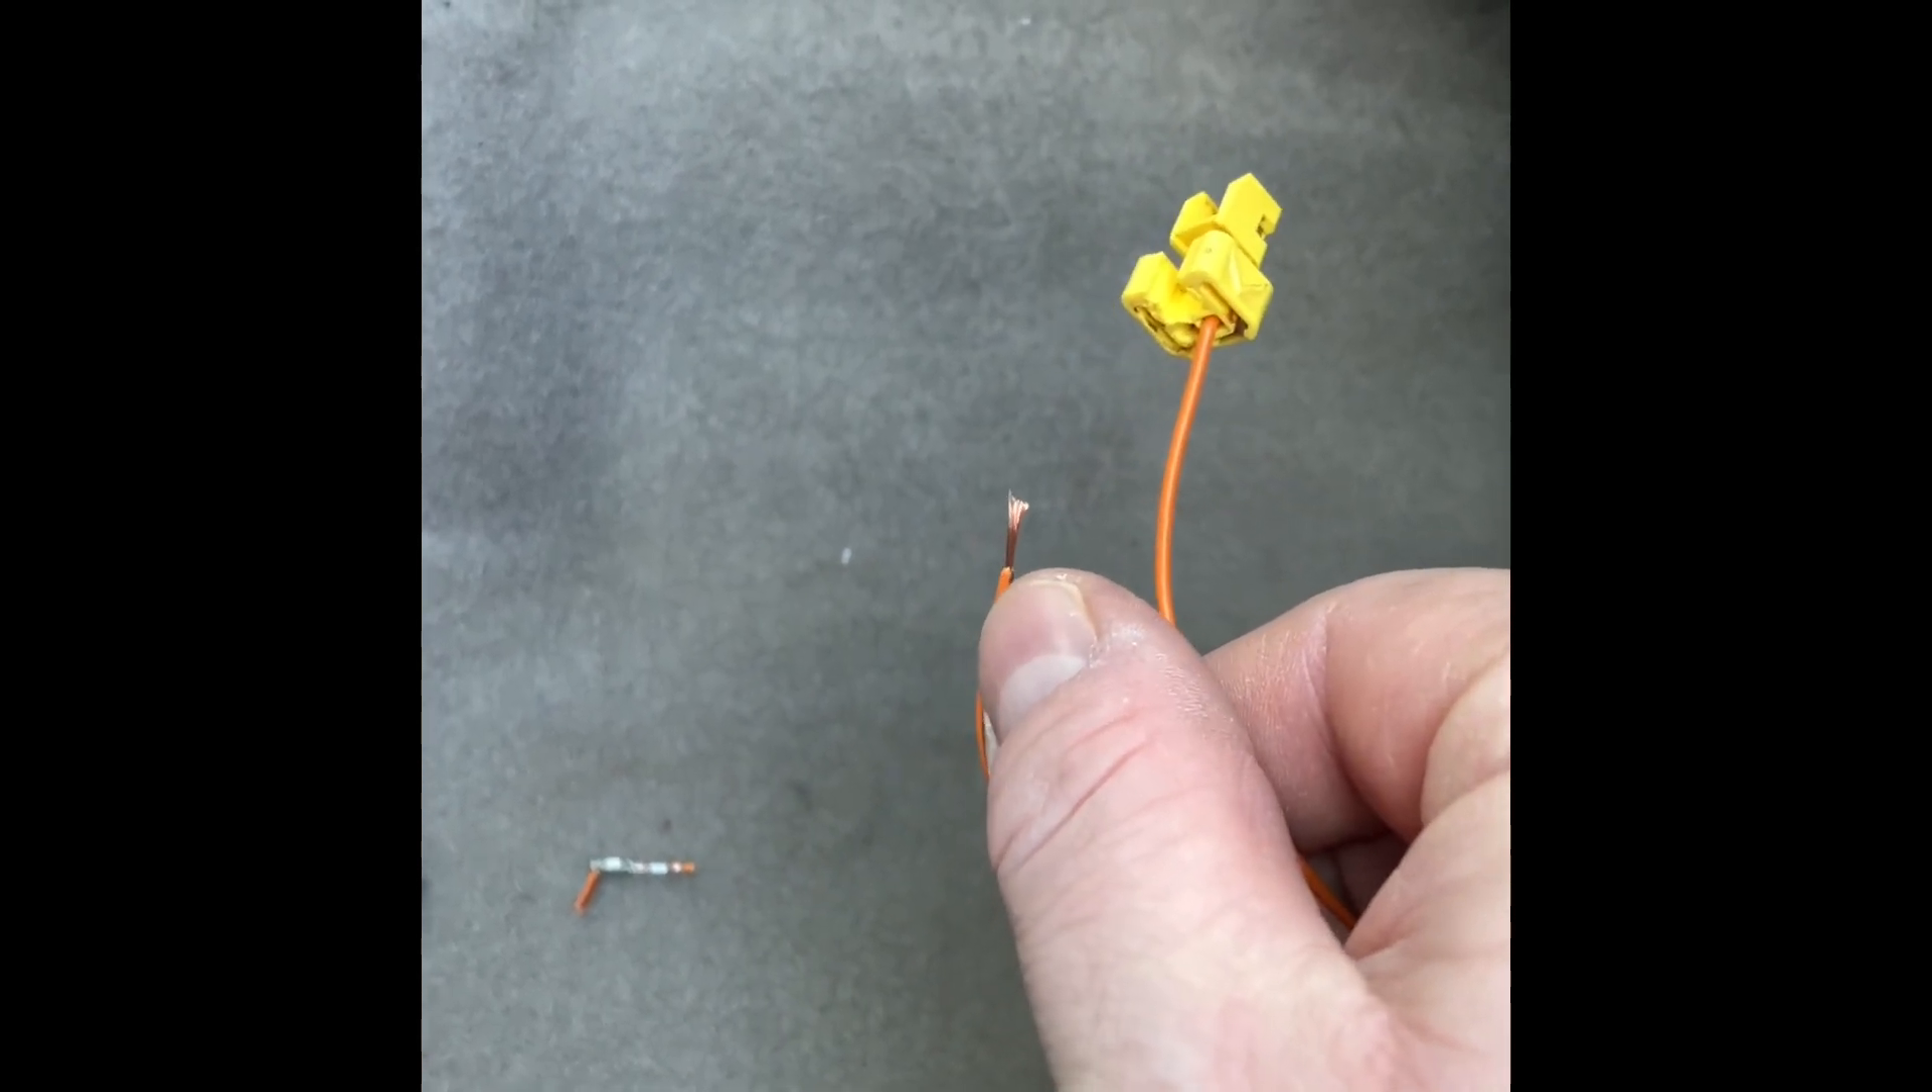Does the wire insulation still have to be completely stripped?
No.